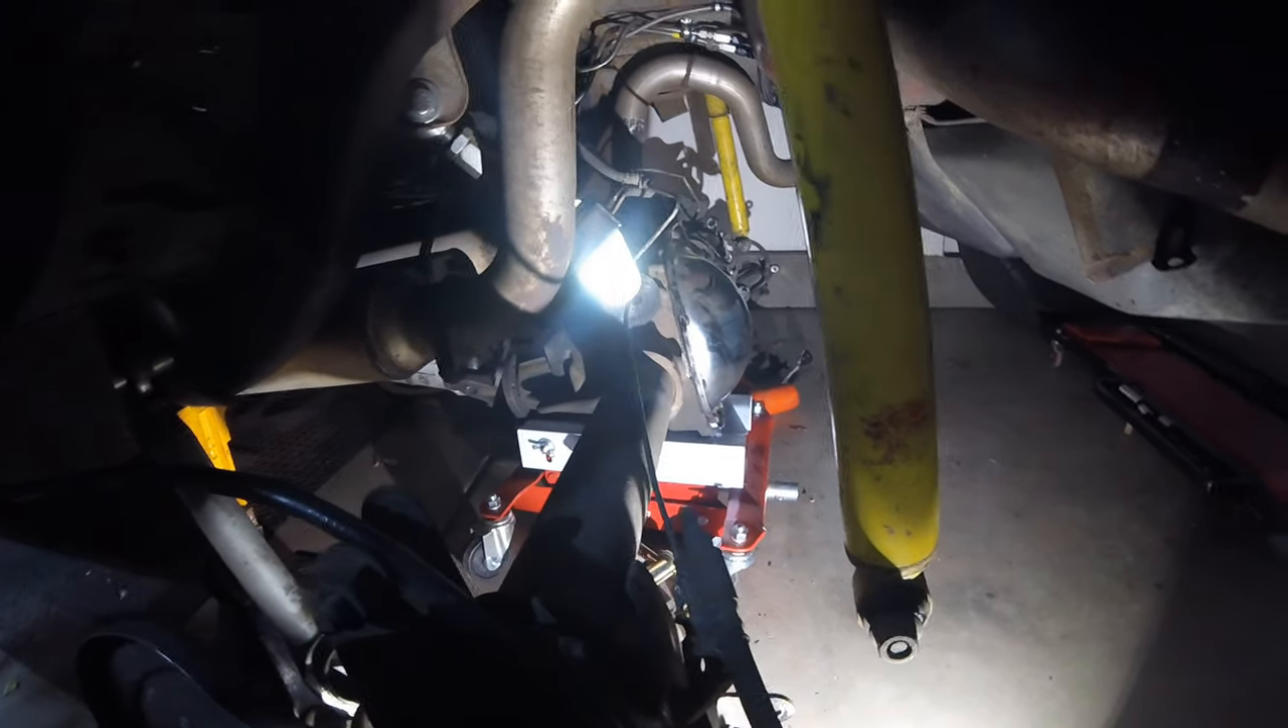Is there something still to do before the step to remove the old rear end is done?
Yes.